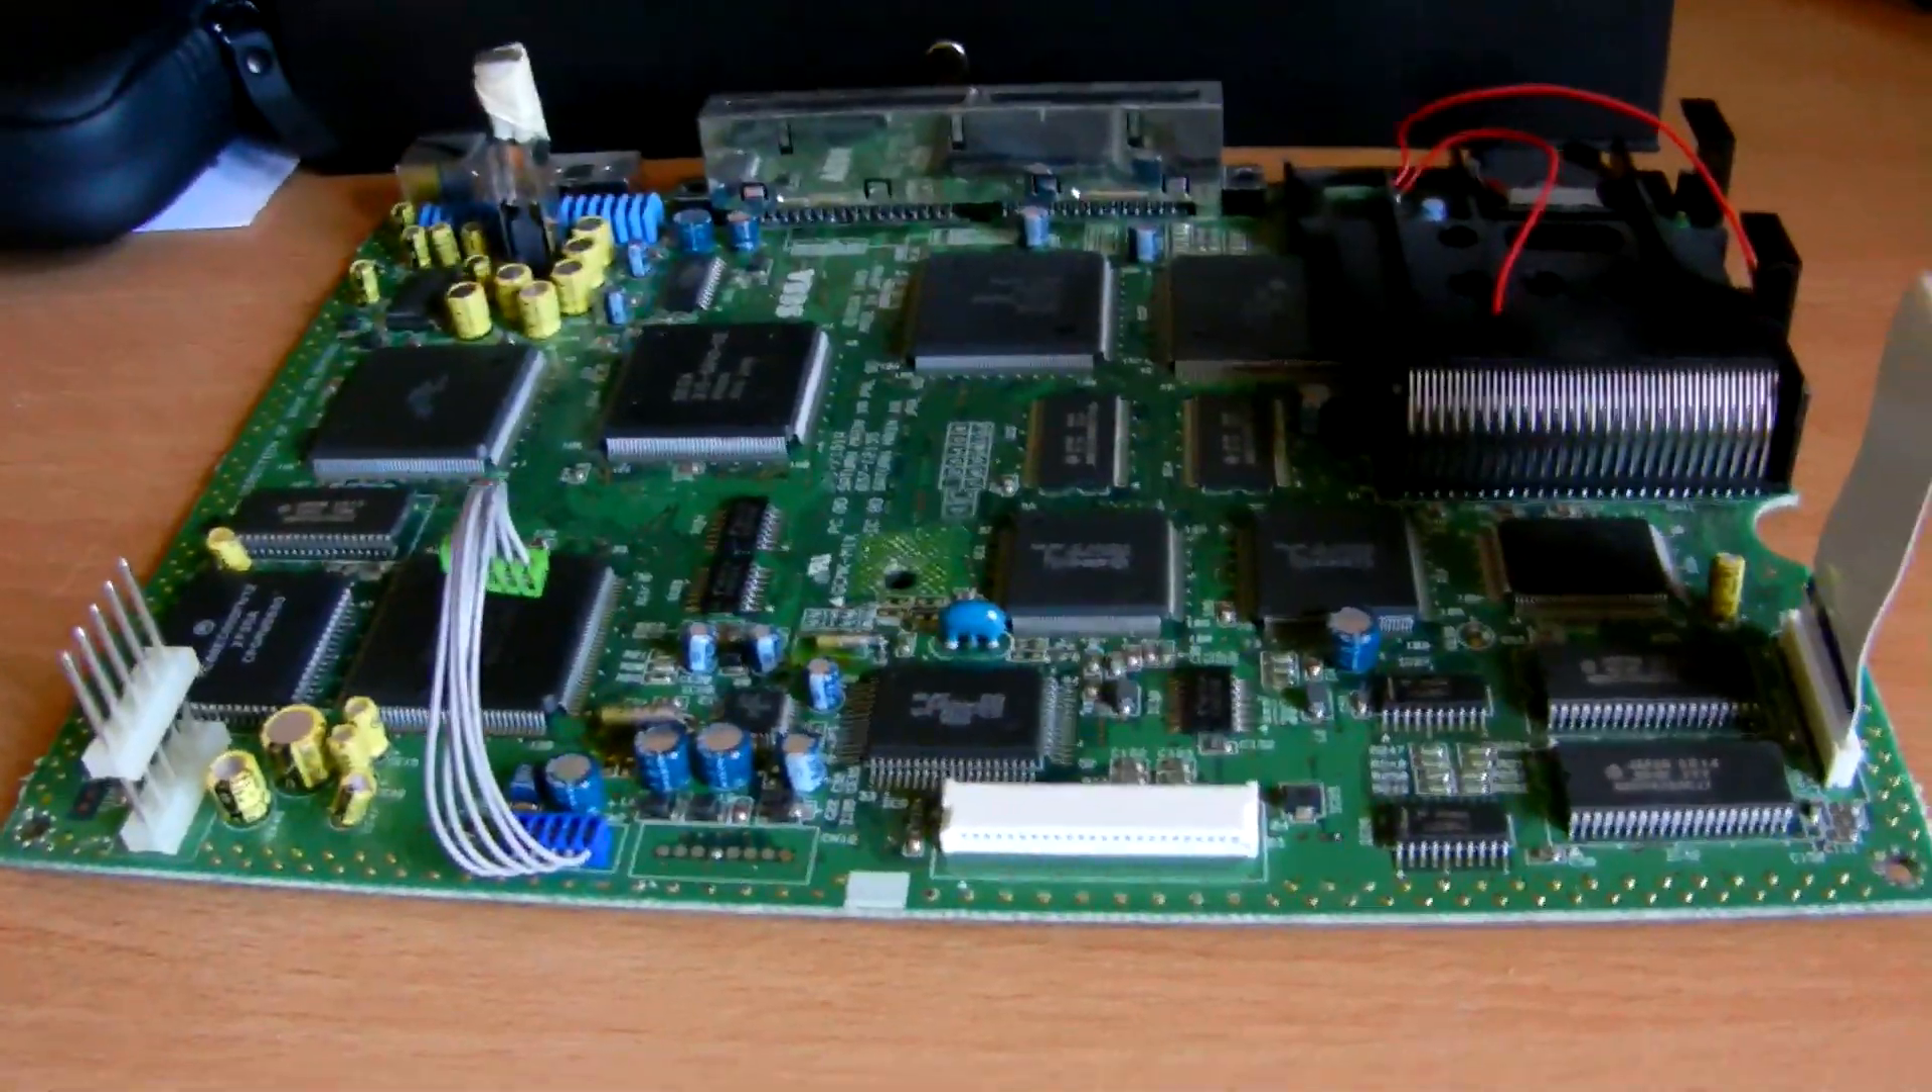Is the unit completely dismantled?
Yes.